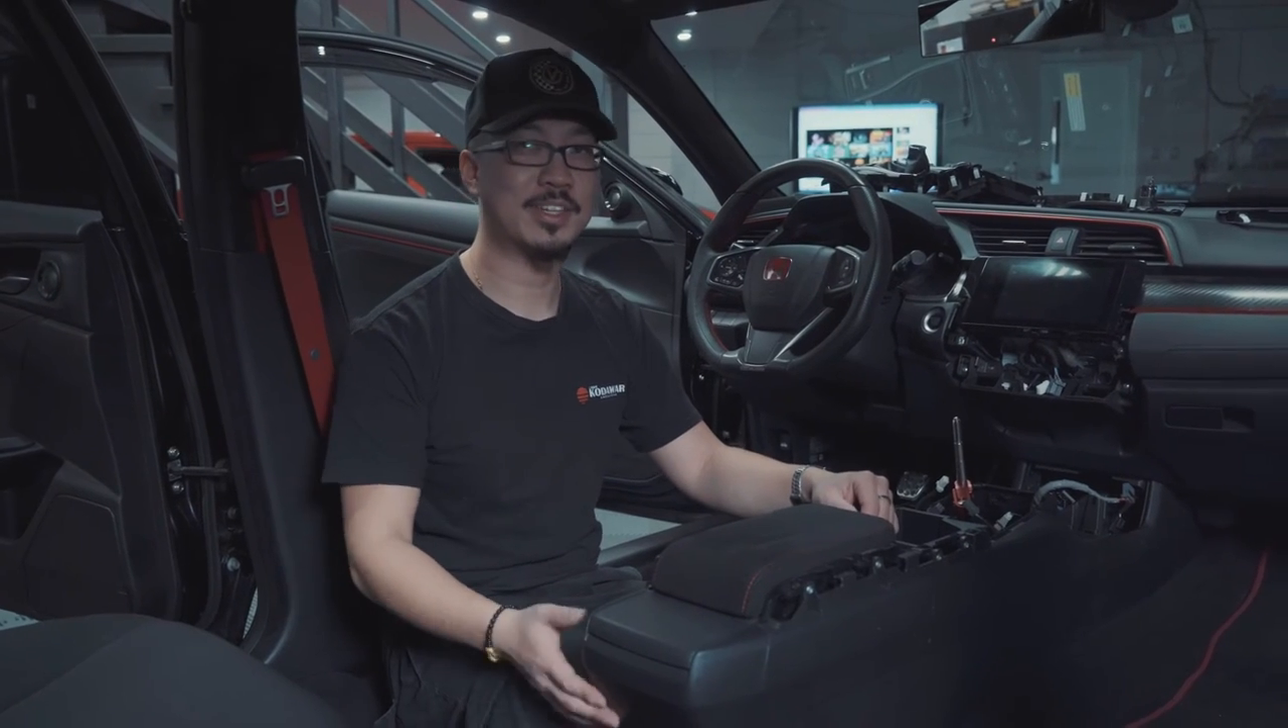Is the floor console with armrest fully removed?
No.